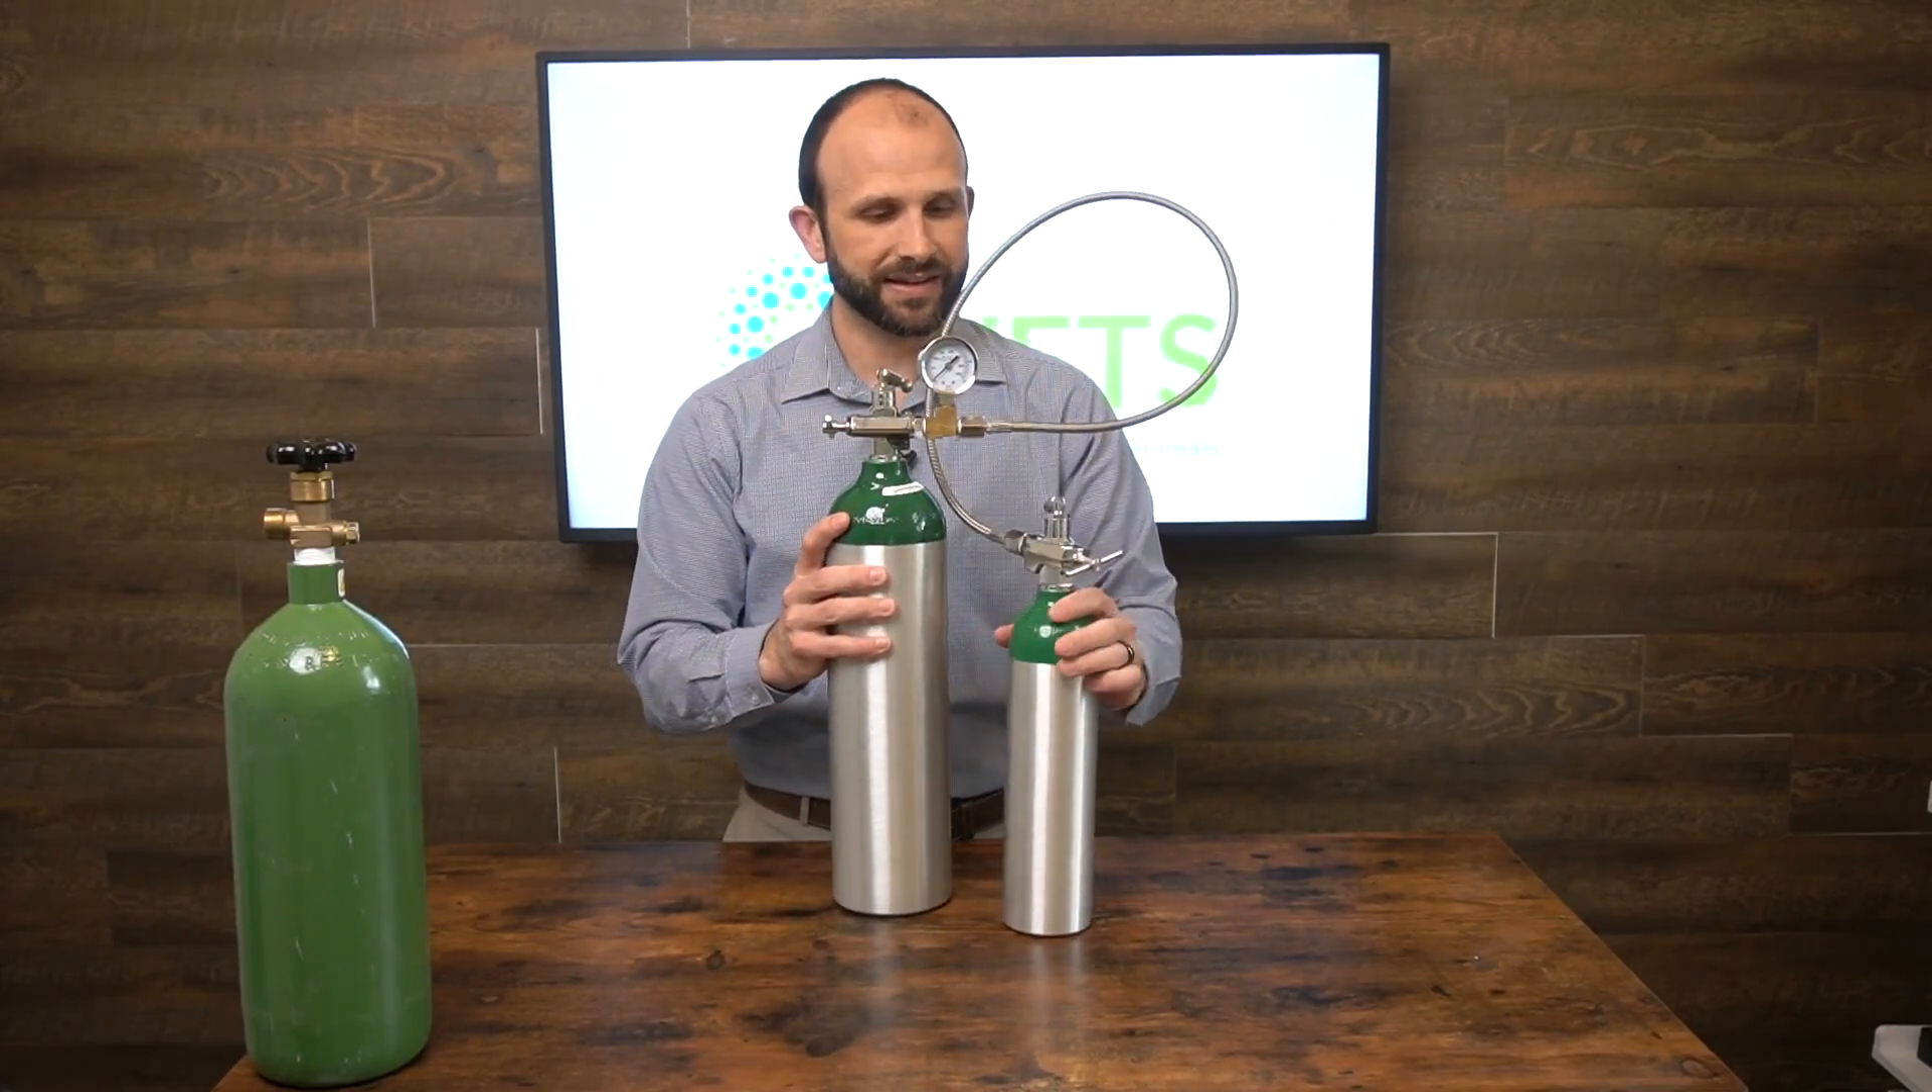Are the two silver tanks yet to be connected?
No.